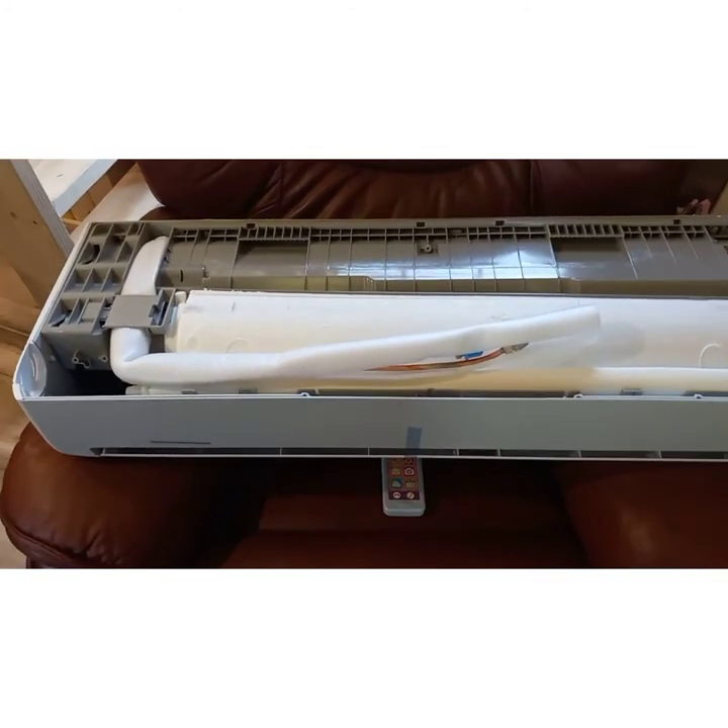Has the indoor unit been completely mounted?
No.